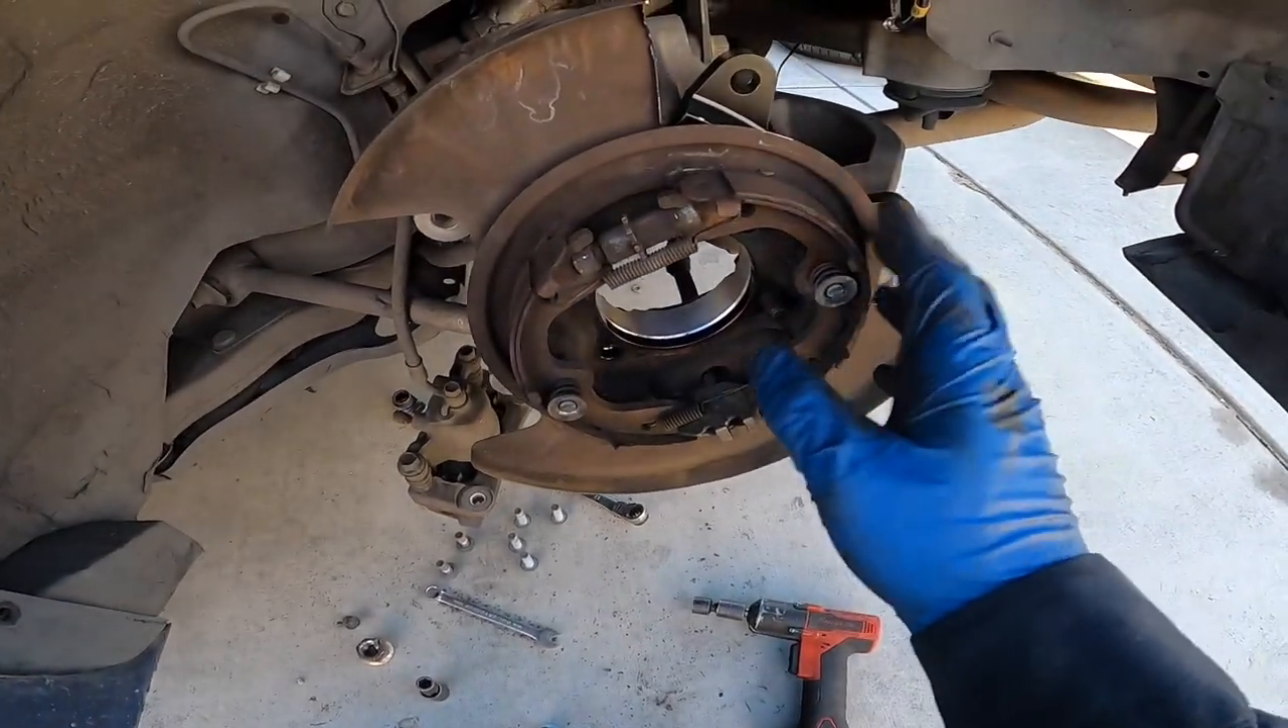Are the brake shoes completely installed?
Yes.